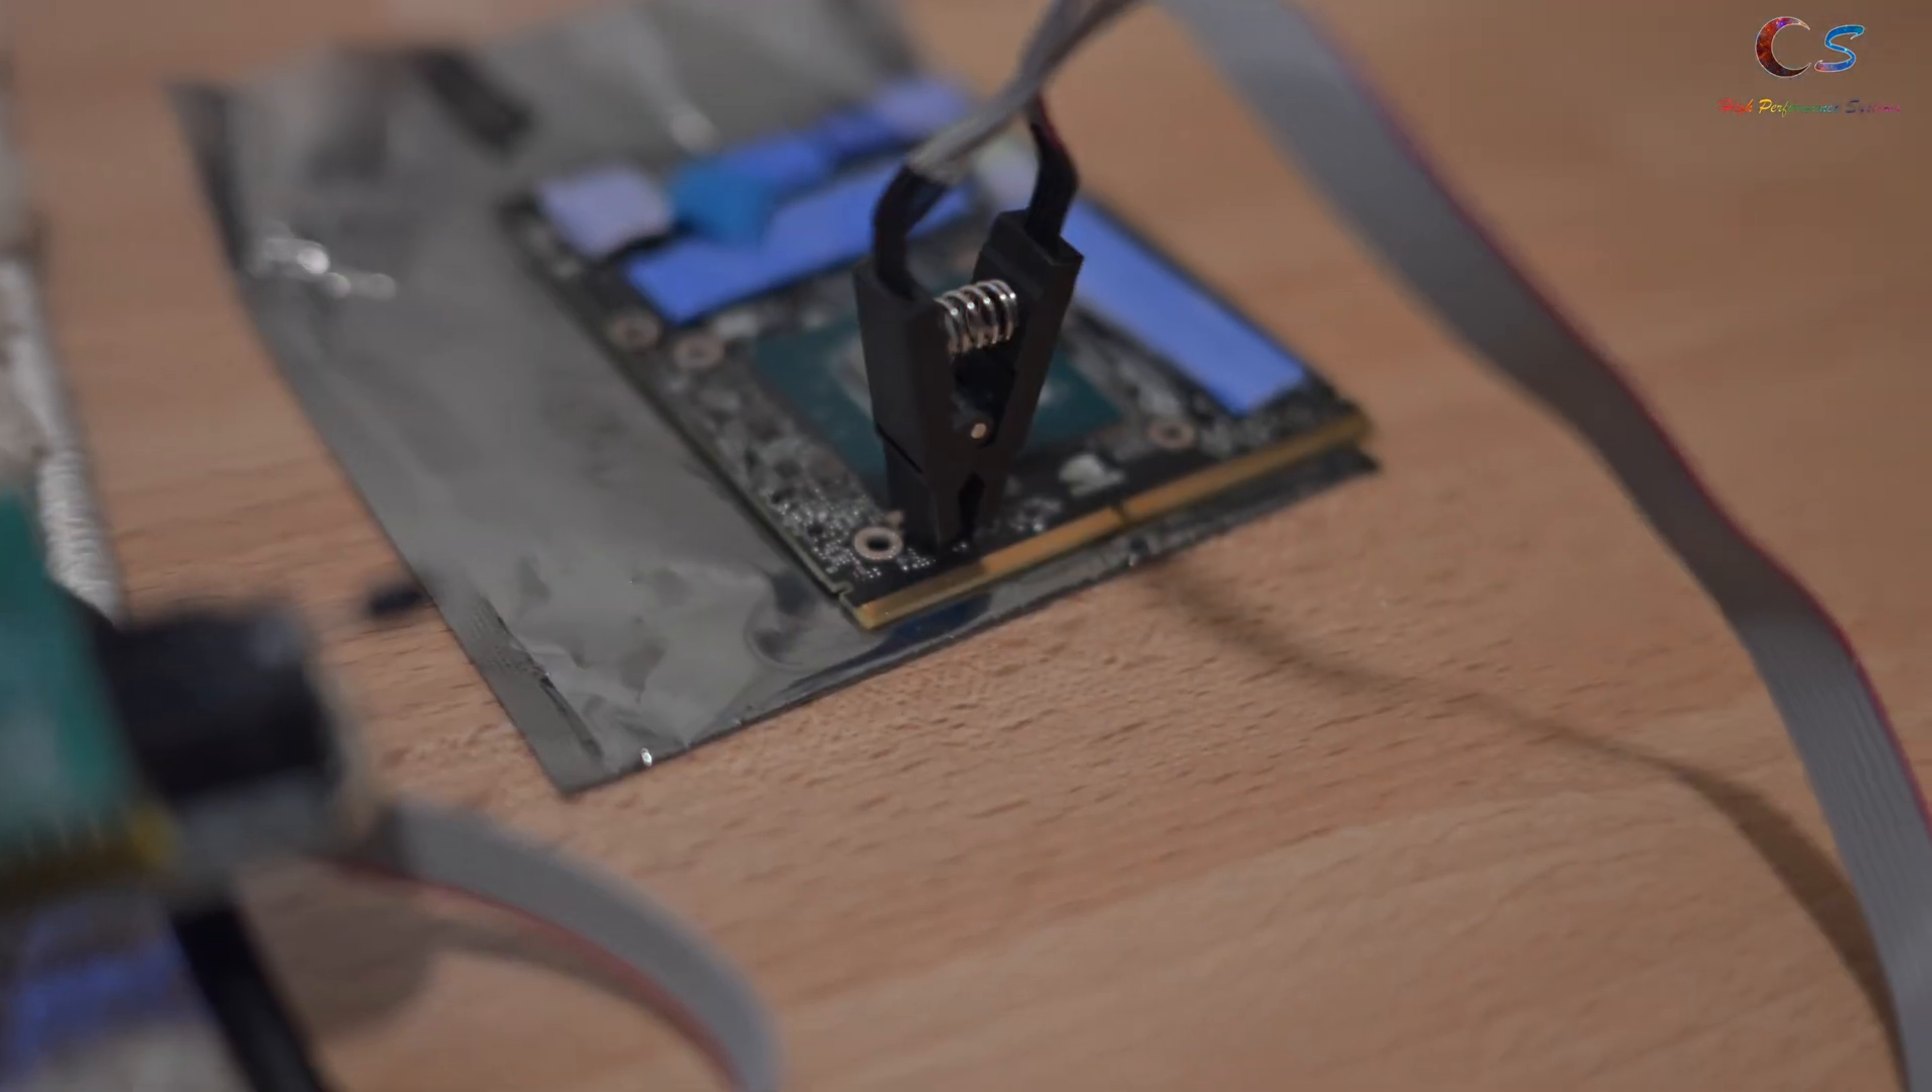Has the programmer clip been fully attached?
Yes.